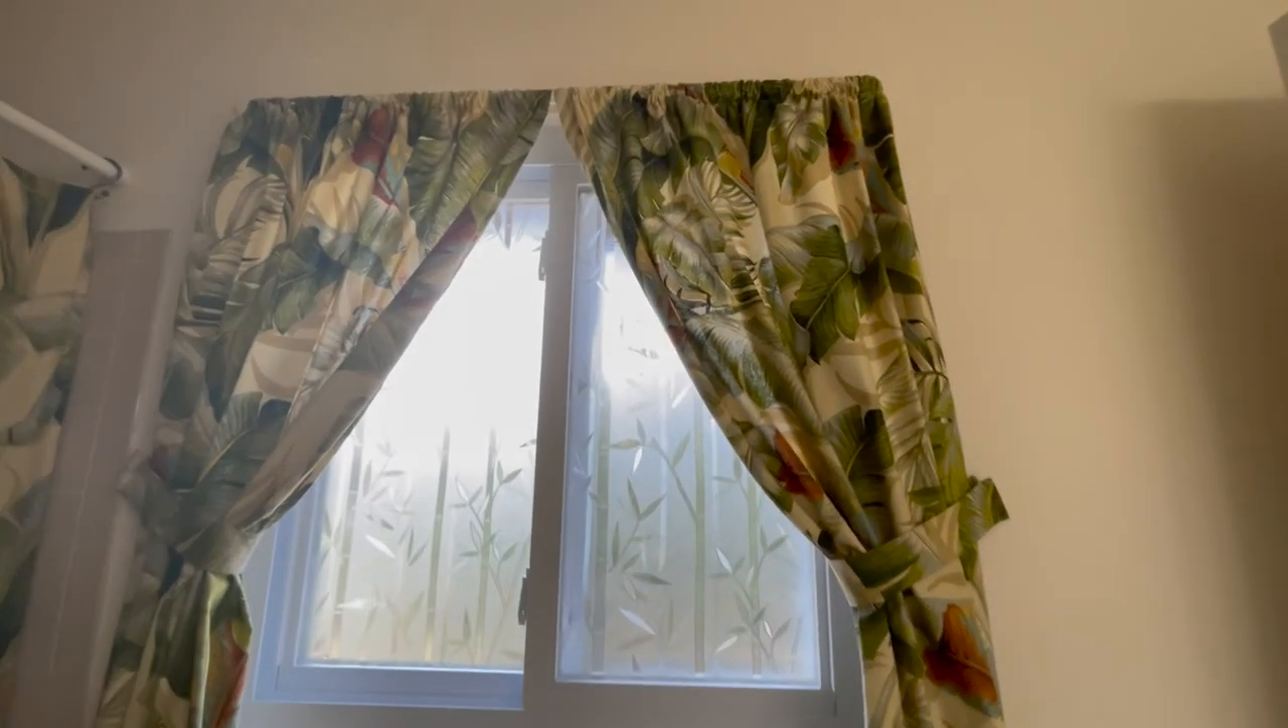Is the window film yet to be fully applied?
No.